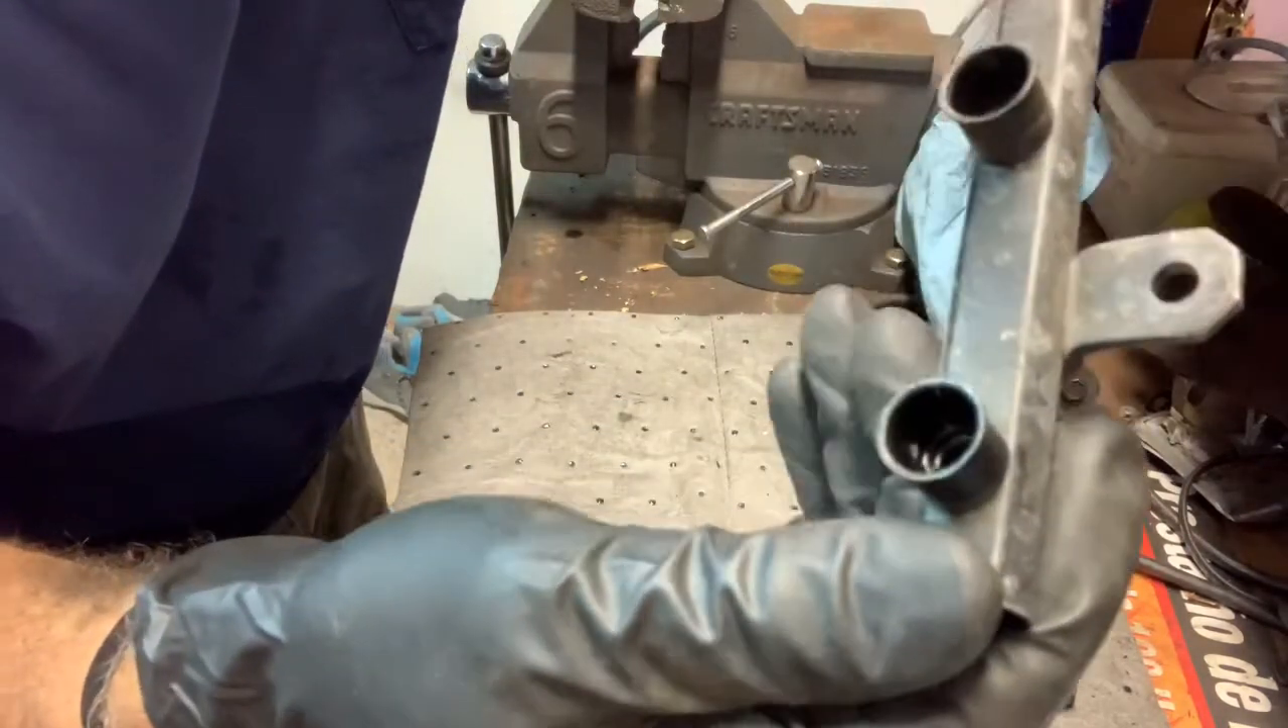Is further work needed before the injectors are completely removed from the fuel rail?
No.